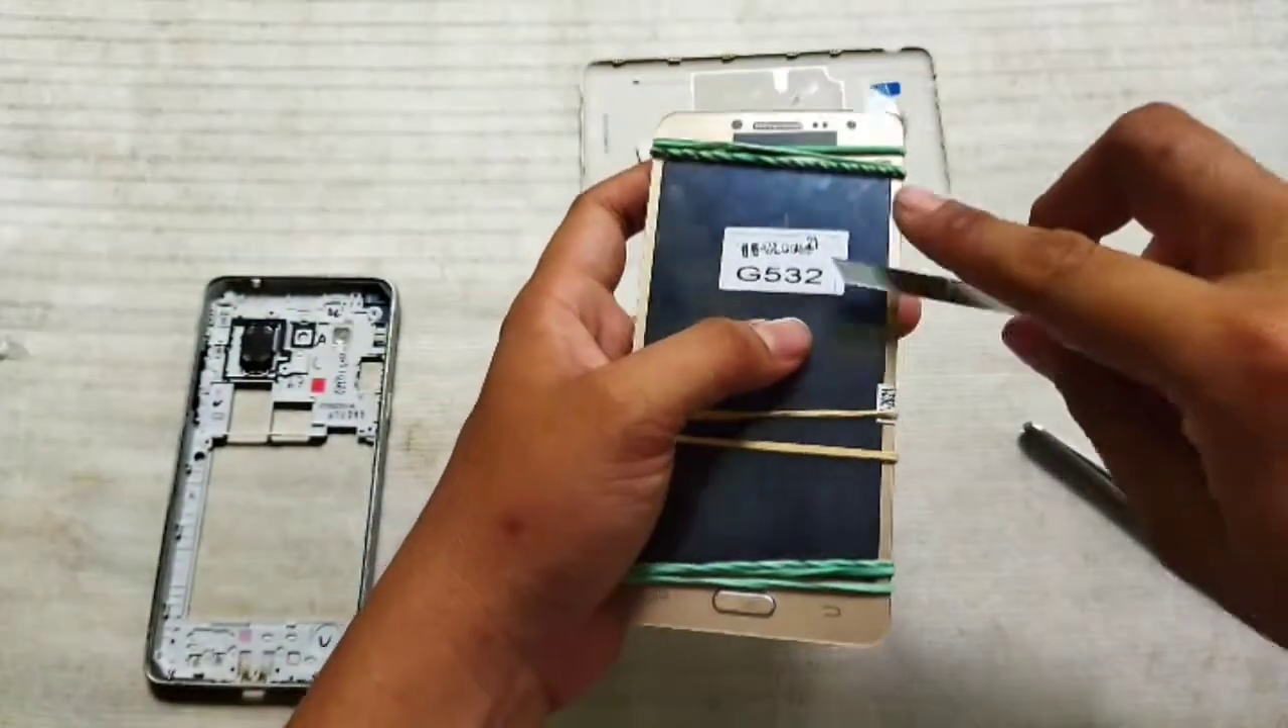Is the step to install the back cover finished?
No.